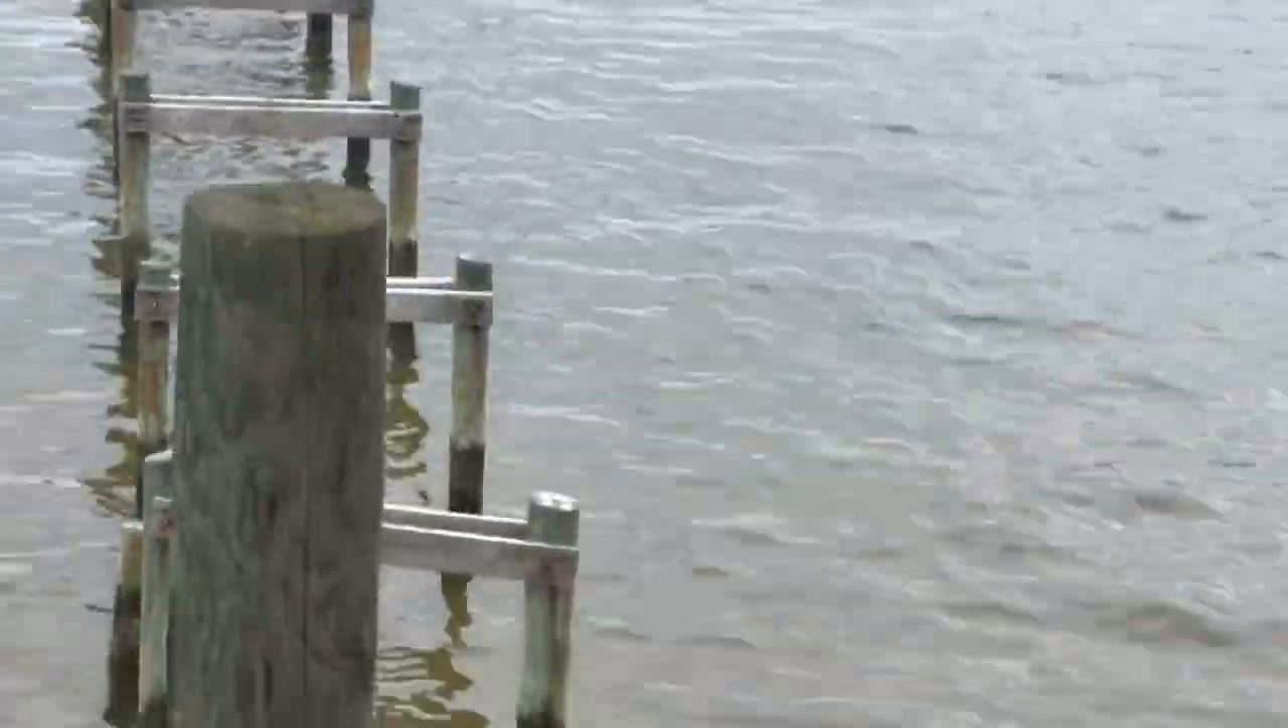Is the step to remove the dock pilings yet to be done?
Yes.